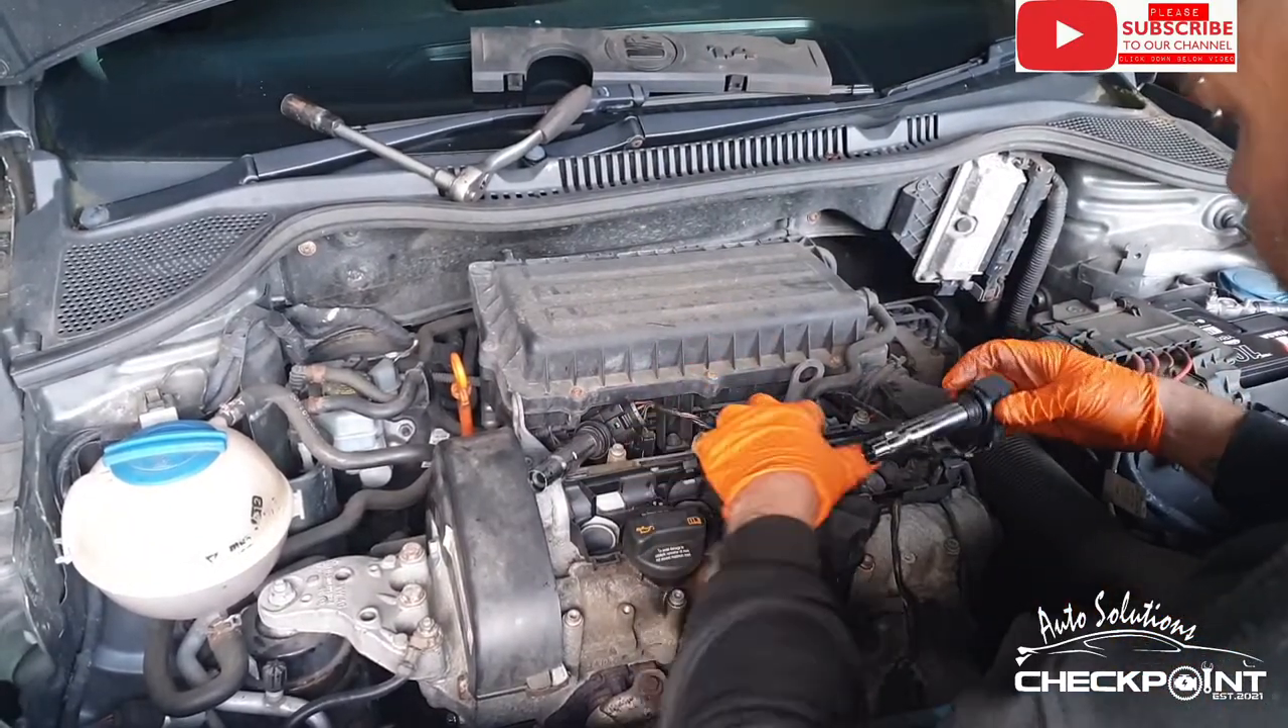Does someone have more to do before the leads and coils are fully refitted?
Yes.